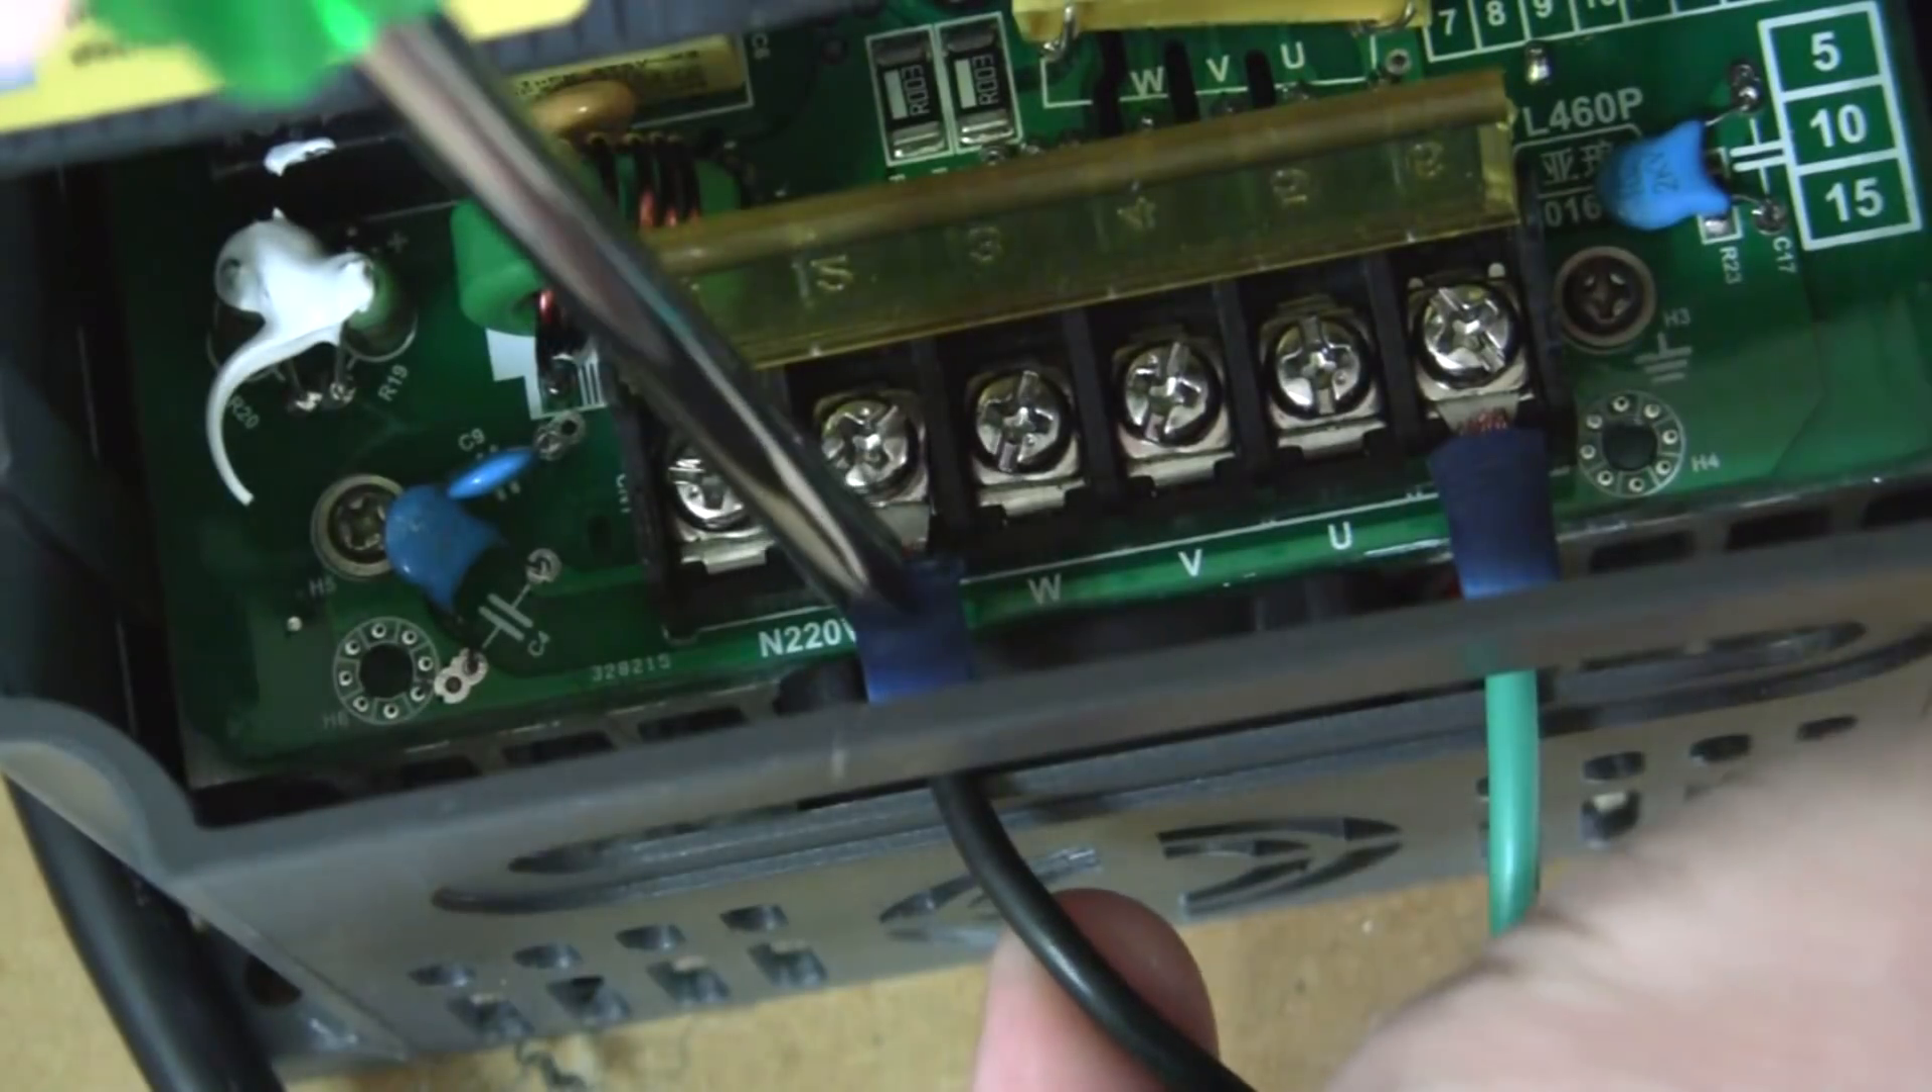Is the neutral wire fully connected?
No.